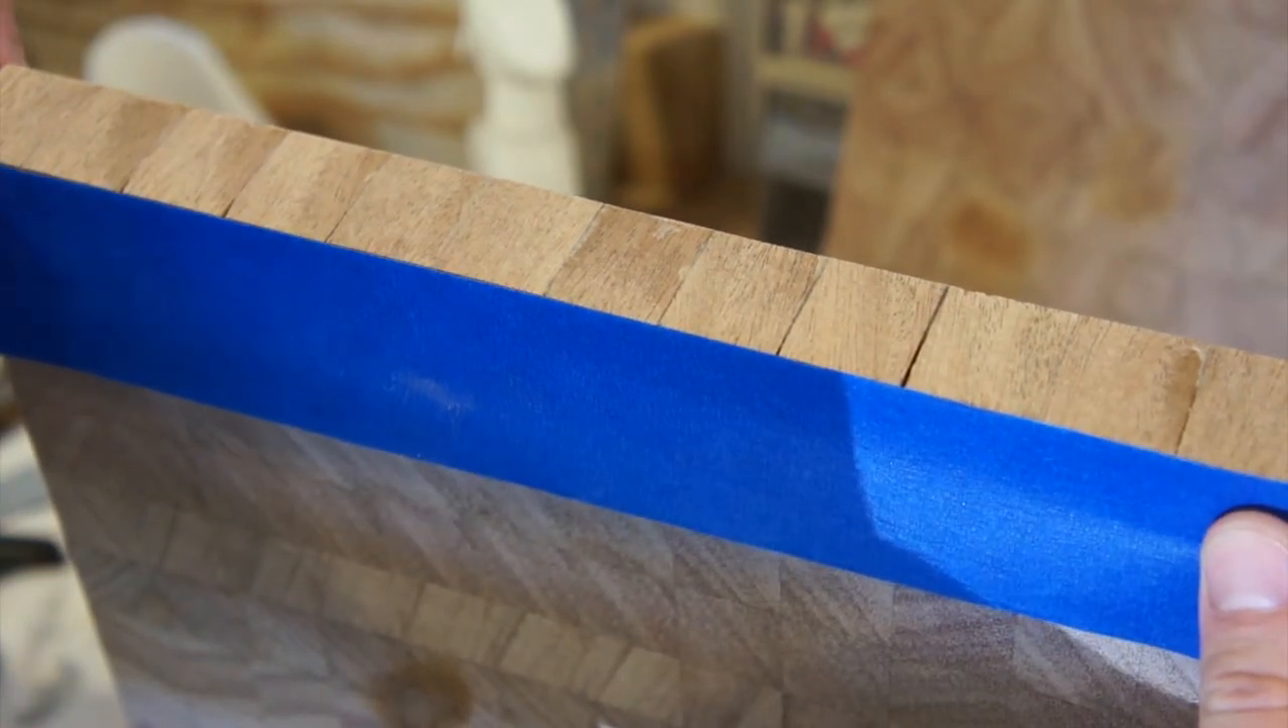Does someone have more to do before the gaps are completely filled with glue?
Yes.